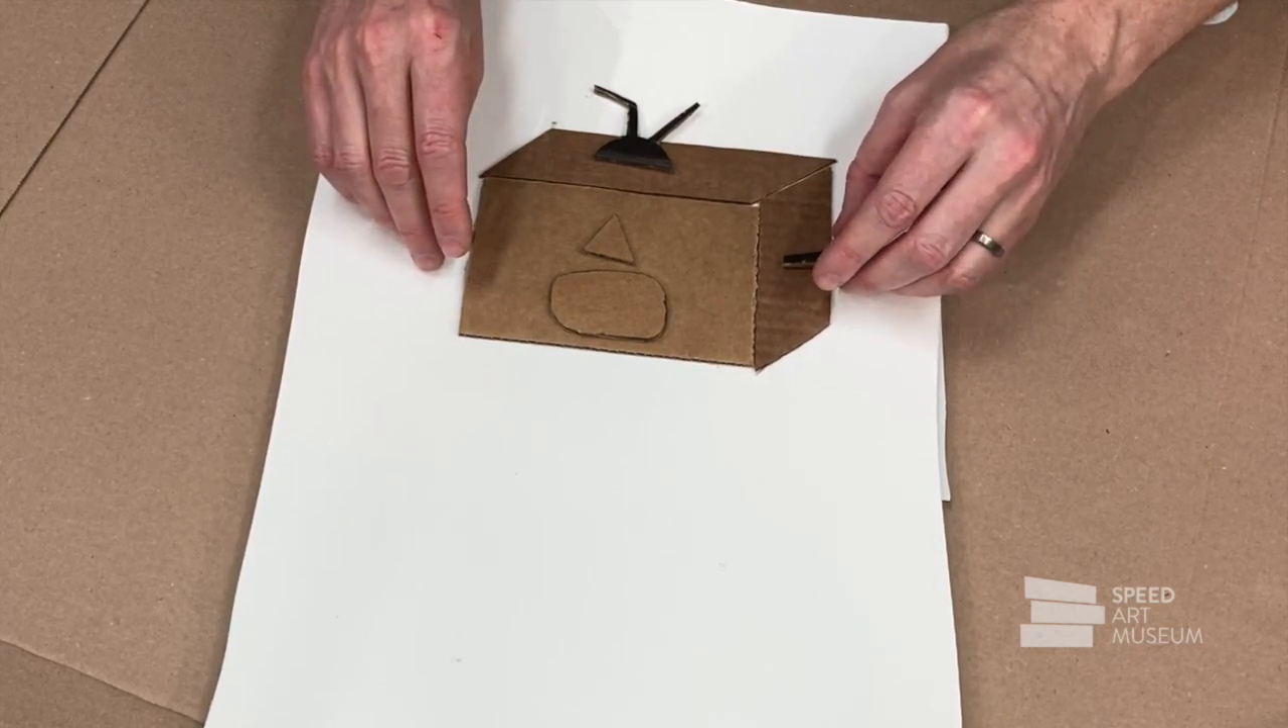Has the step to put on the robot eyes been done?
No.